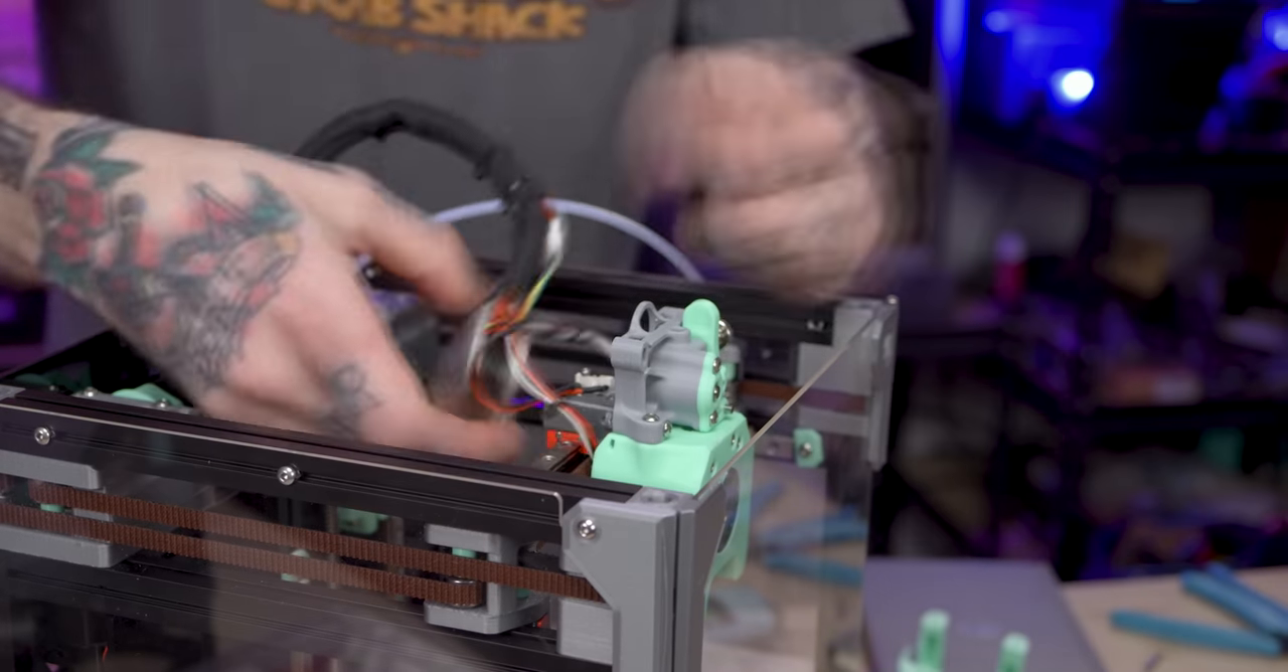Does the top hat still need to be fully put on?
Yes.